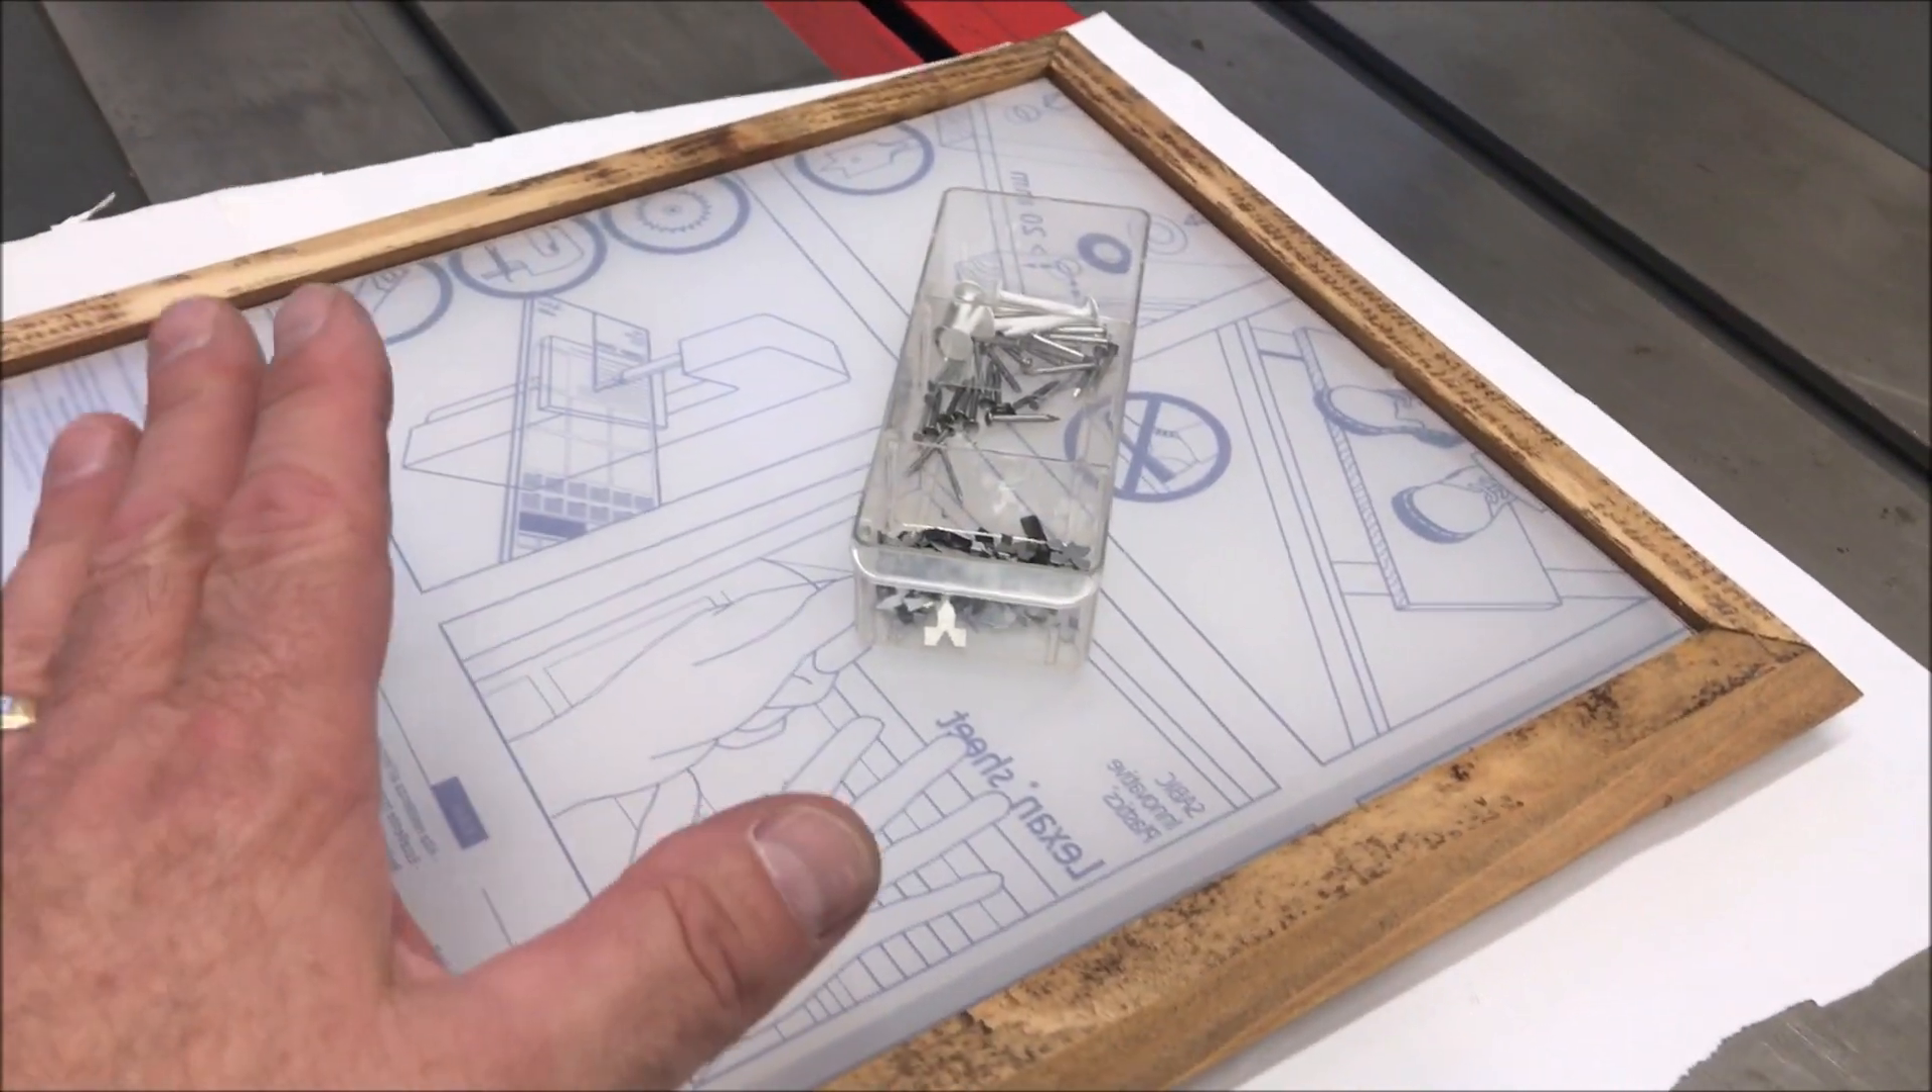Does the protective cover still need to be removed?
Yes.